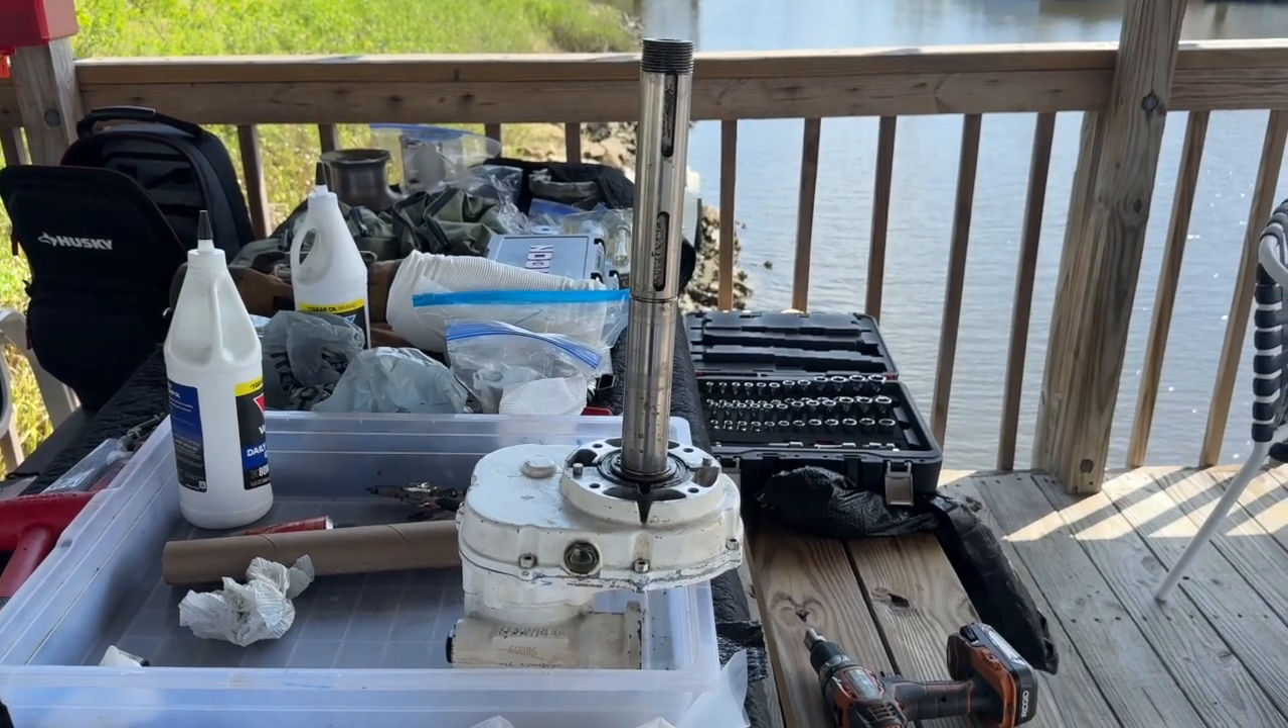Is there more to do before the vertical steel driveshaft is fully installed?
No.